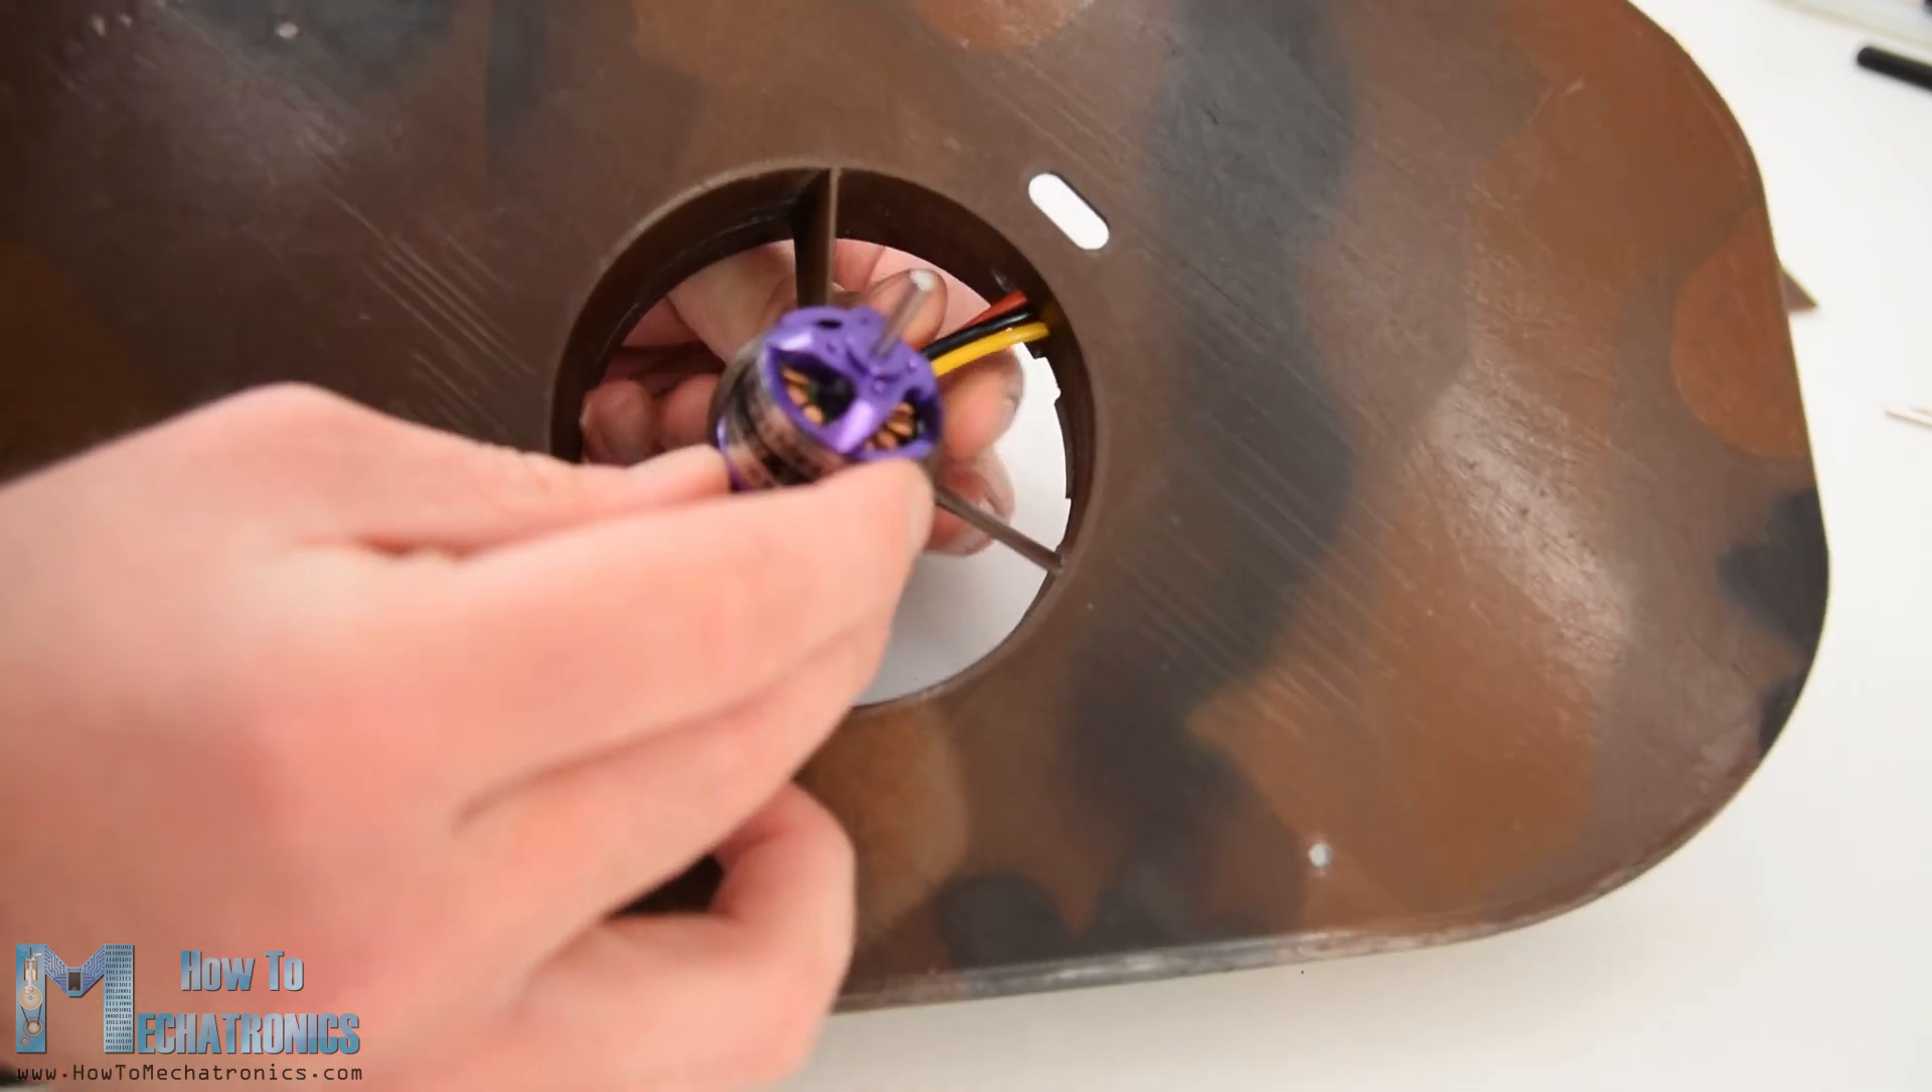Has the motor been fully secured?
No.